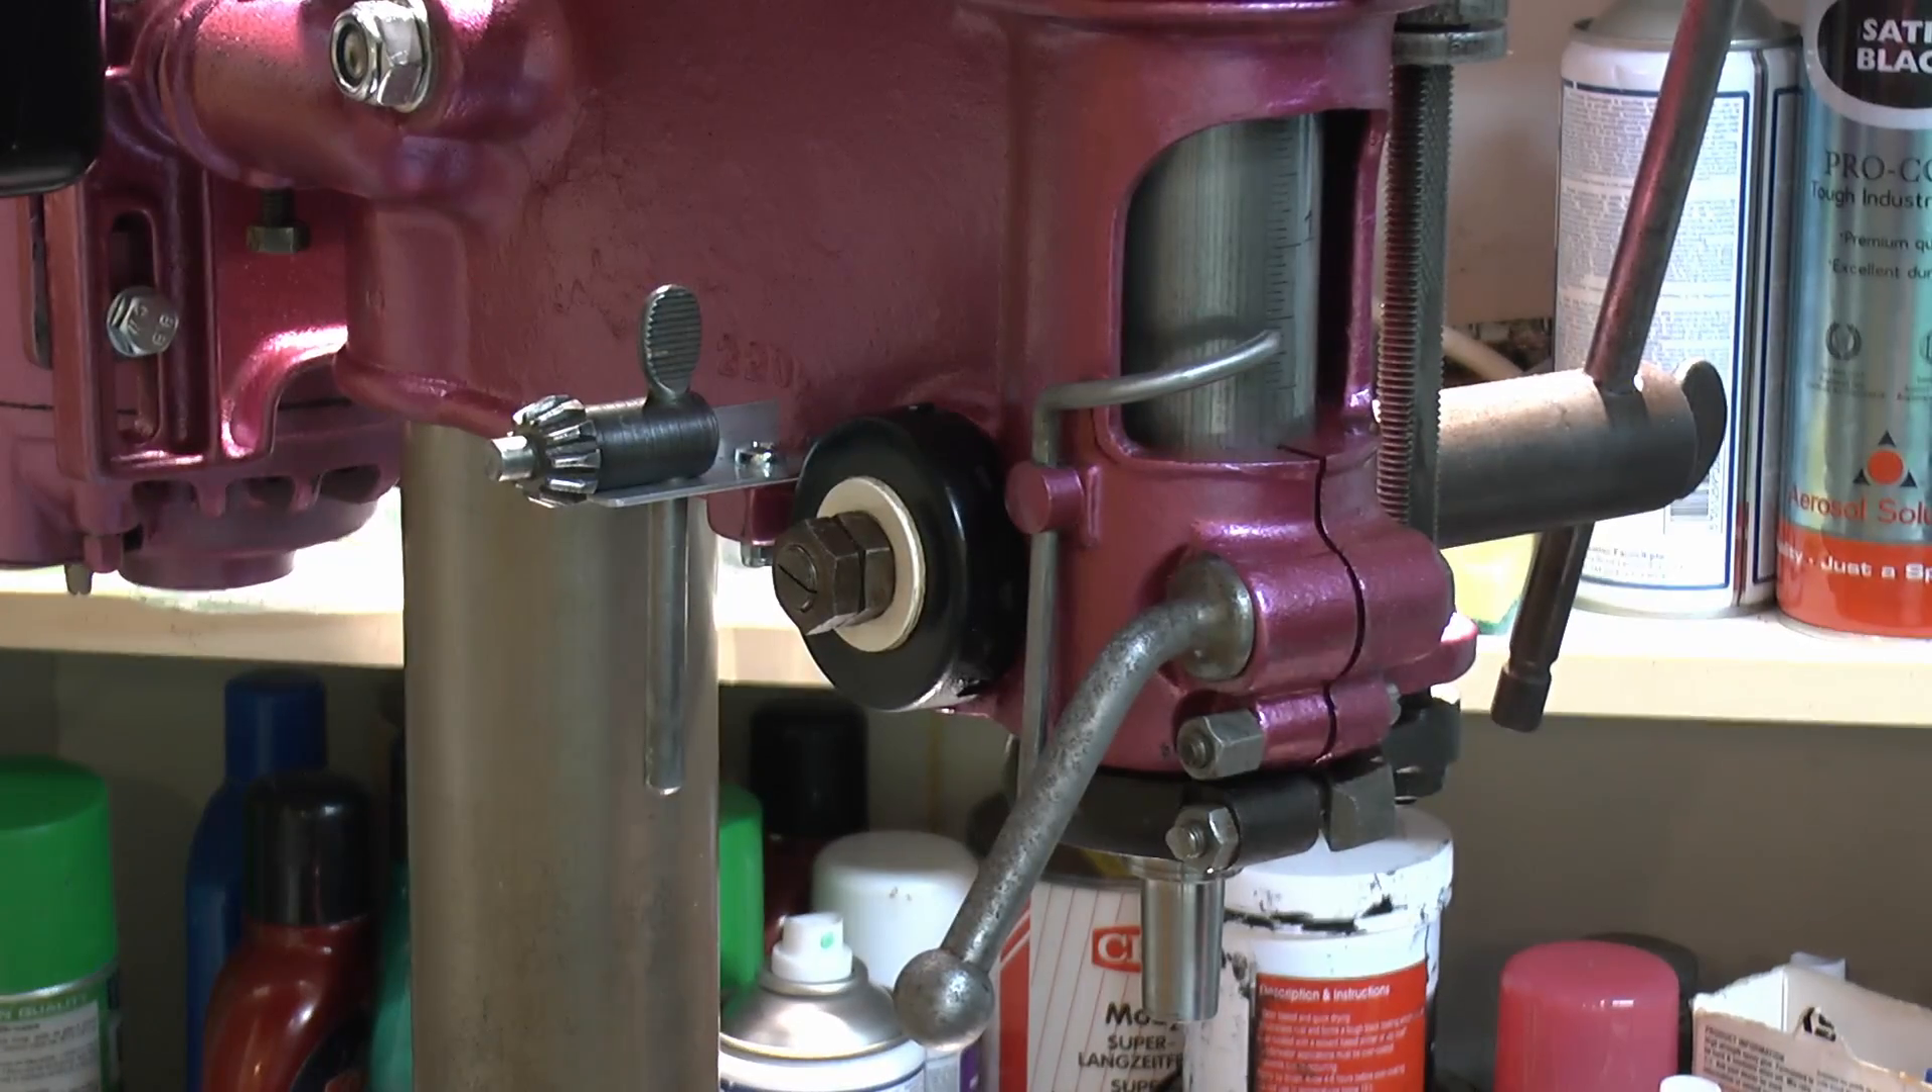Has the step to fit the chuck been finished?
No.